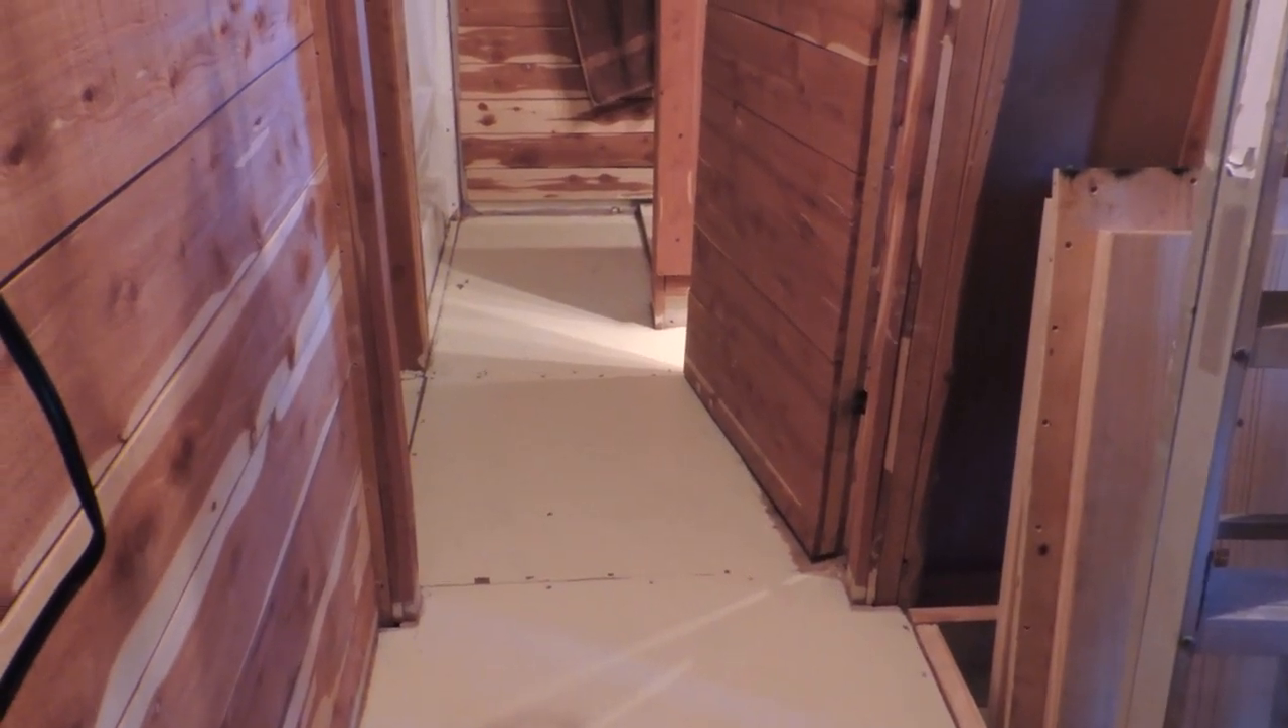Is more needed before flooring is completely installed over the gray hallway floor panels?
Yes.